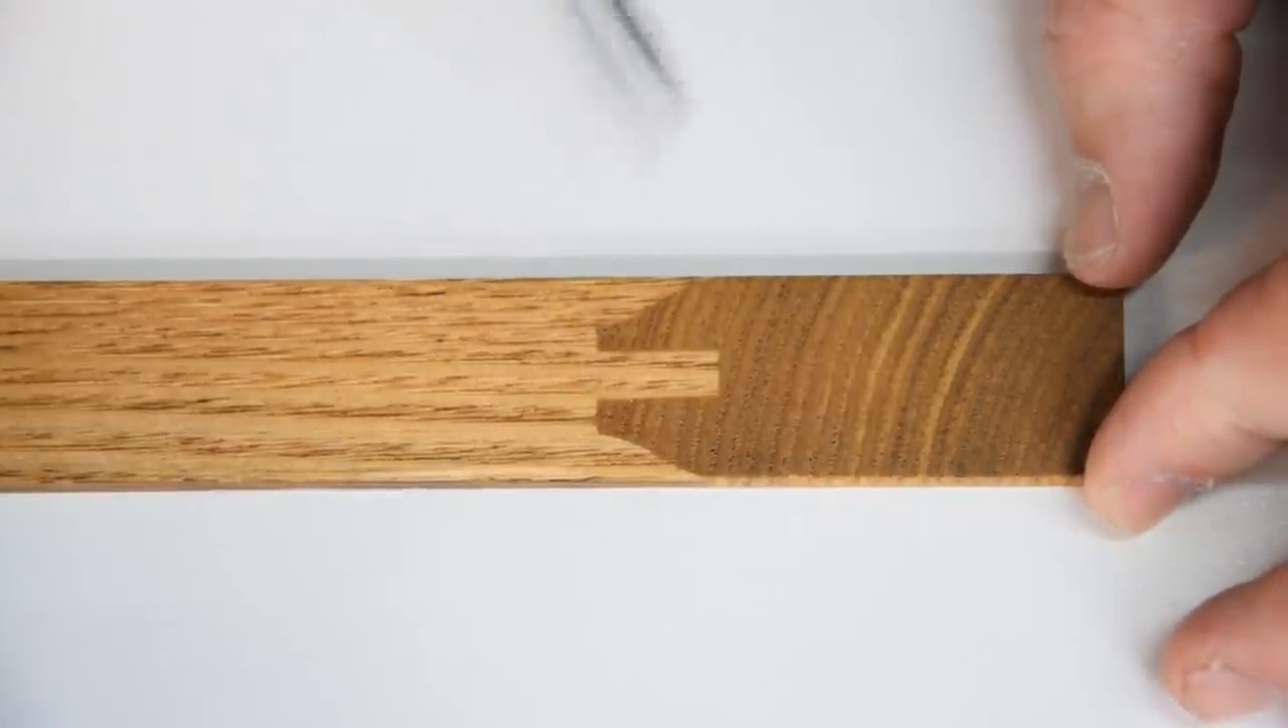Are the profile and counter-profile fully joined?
Yes.